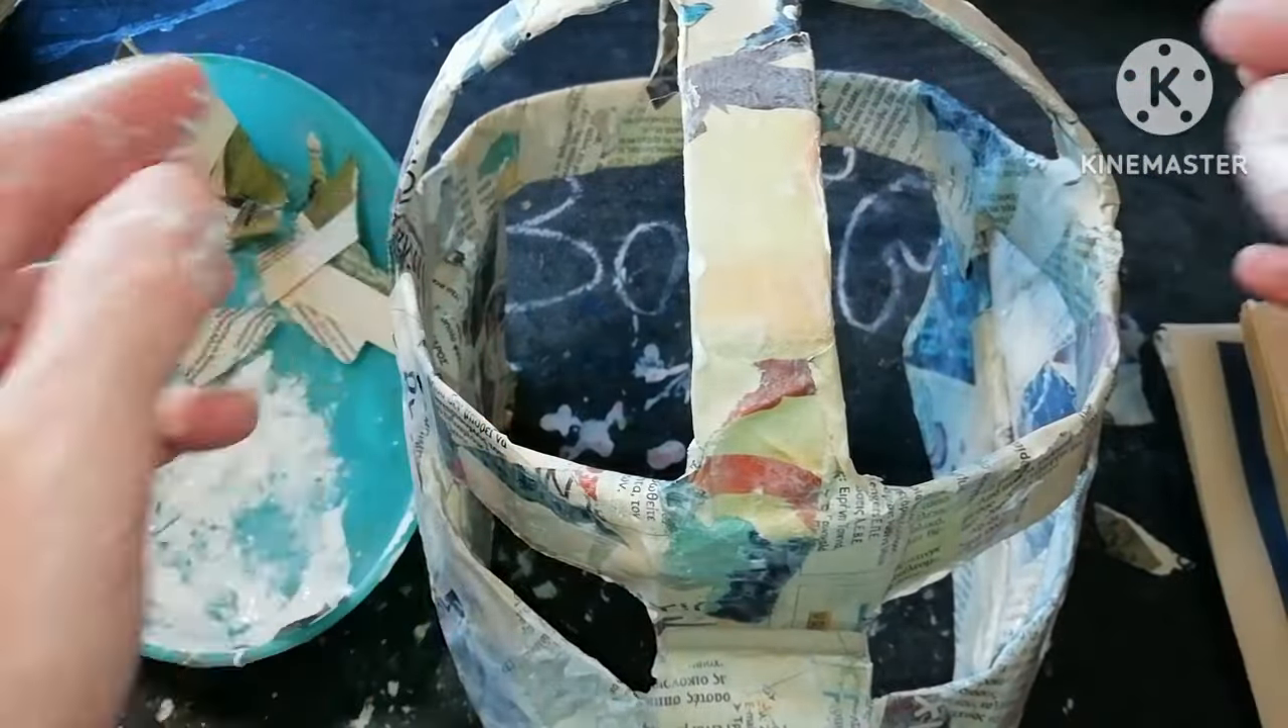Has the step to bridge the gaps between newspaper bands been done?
No.